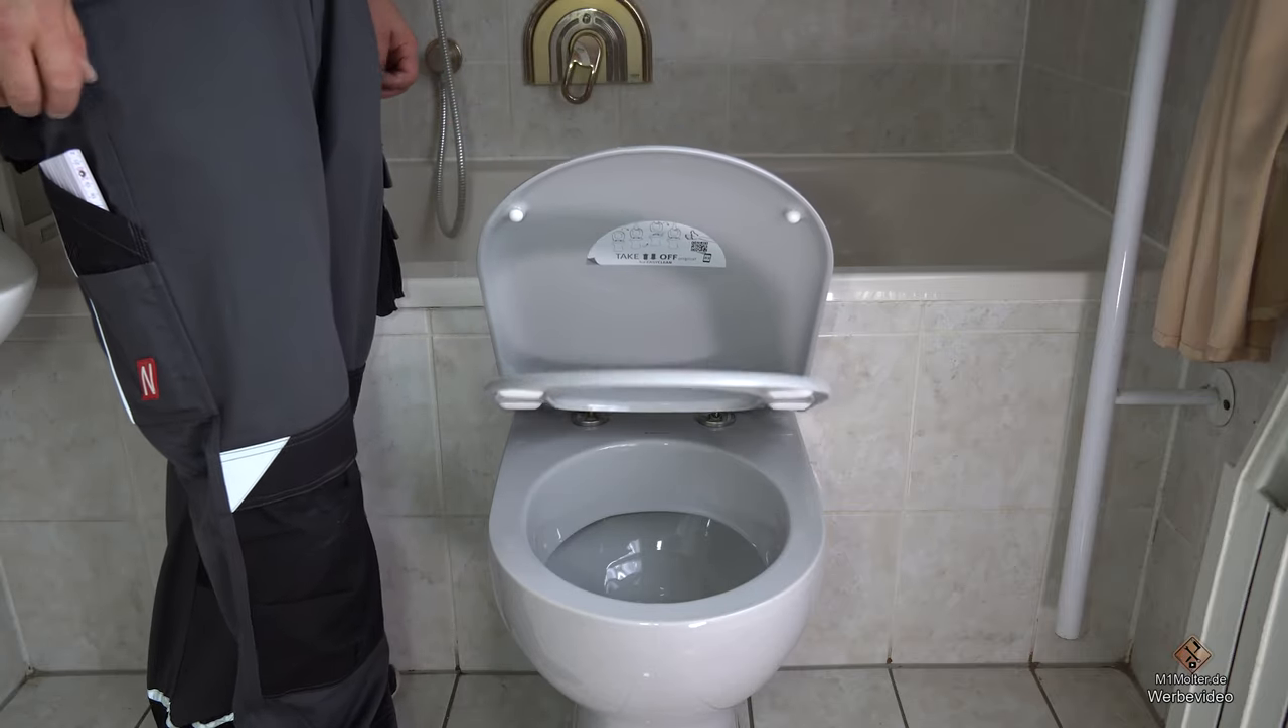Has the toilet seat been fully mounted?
Yes.